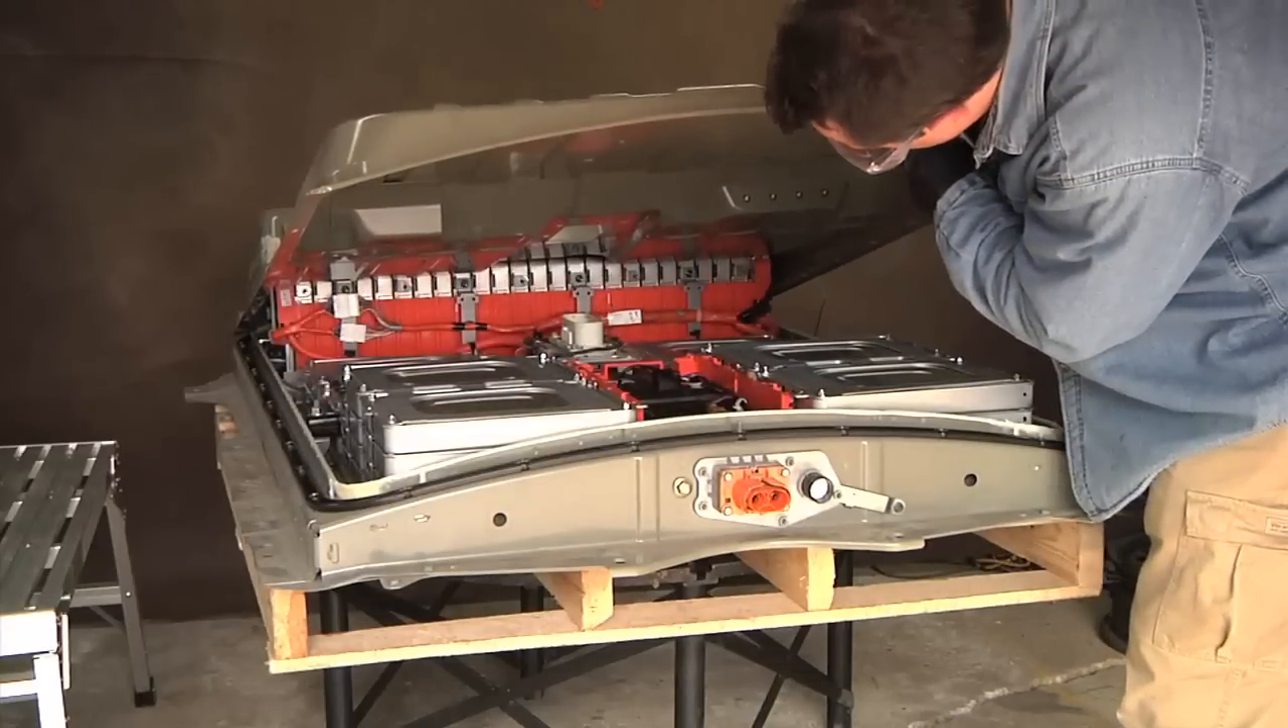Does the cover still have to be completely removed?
Yes.